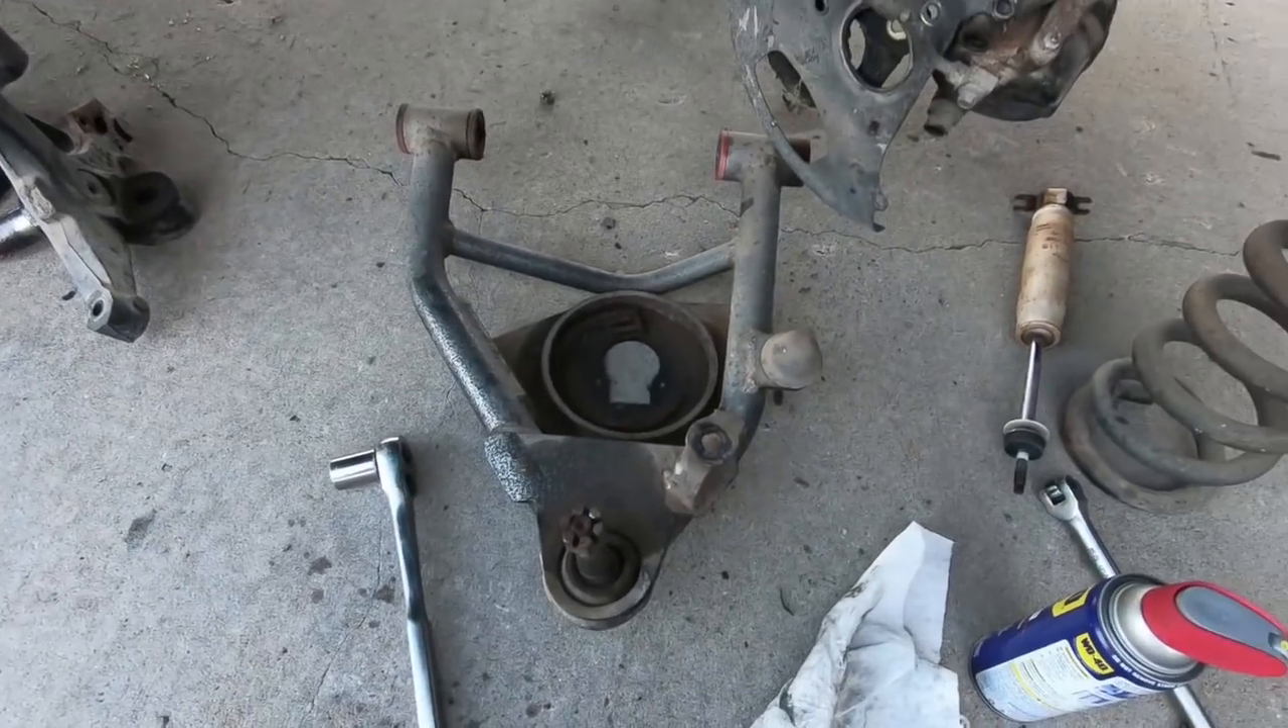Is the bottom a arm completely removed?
Yes.